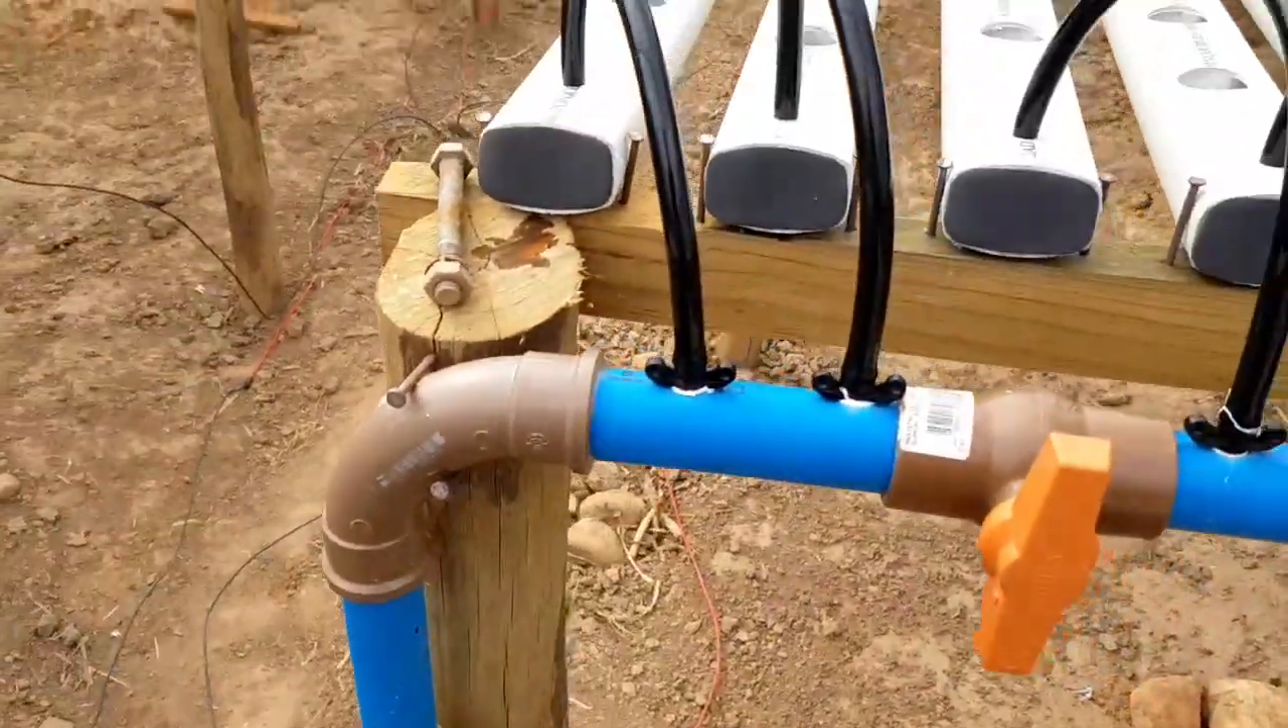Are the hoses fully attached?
Yes.